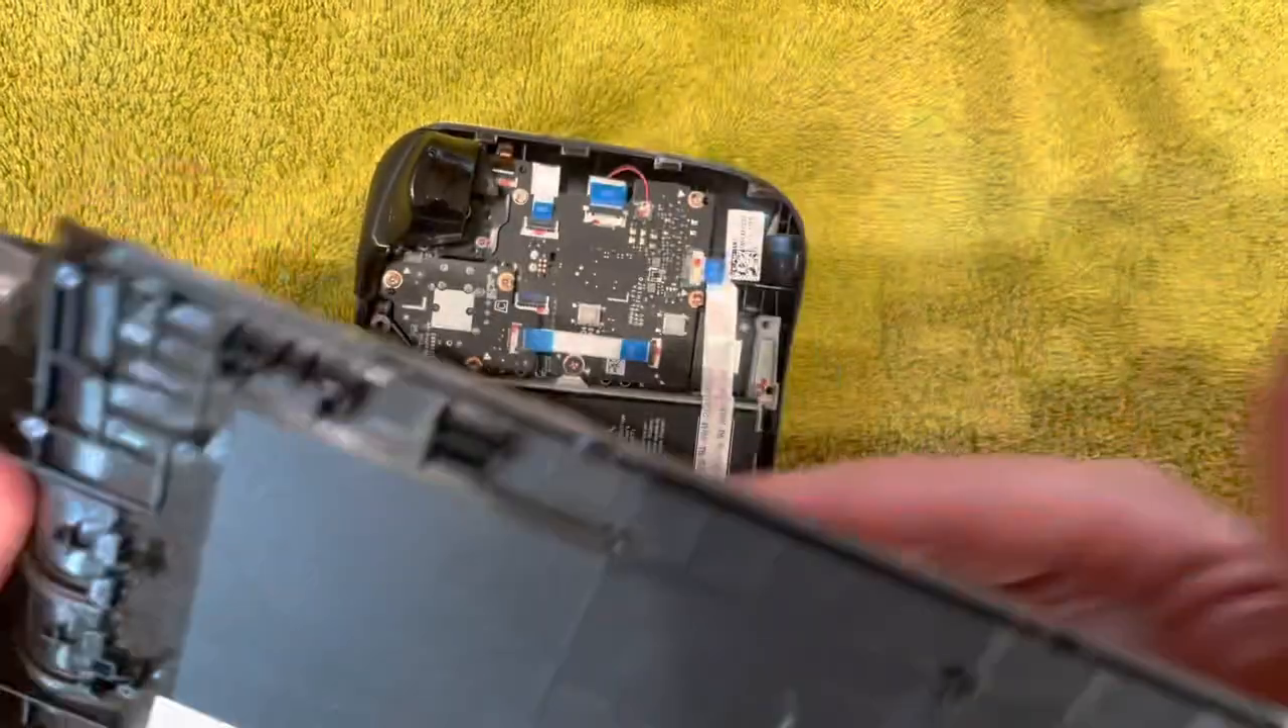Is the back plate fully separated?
Yes.